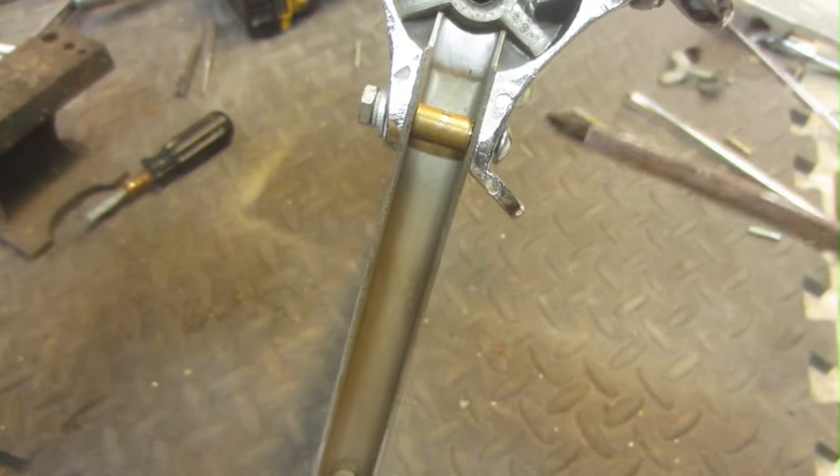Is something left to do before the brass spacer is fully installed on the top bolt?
No.